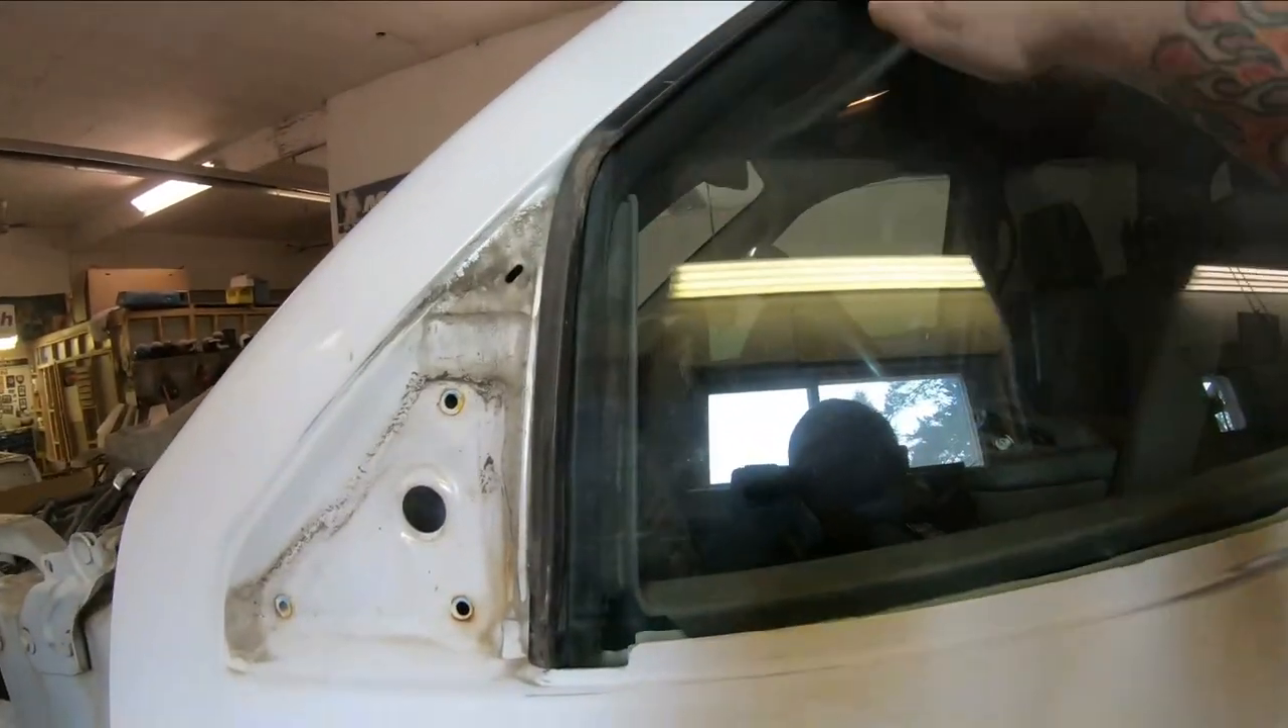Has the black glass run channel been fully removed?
No.